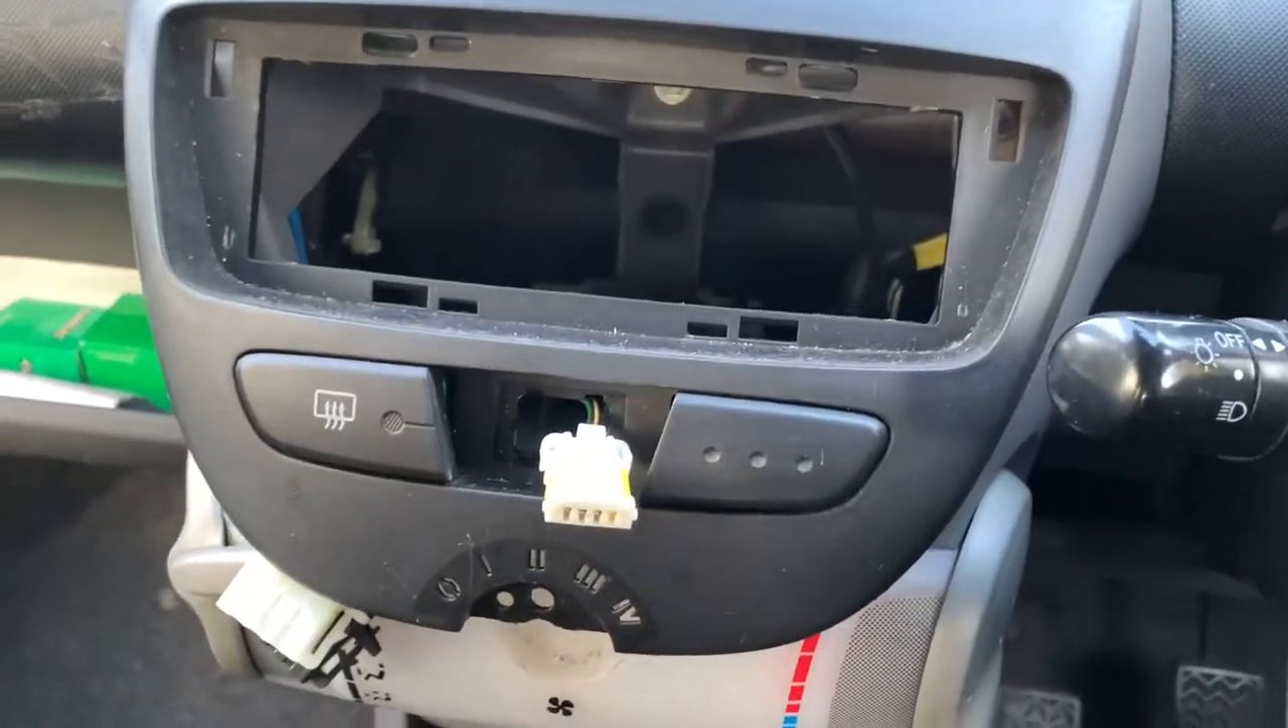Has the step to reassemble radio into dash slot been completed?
No.